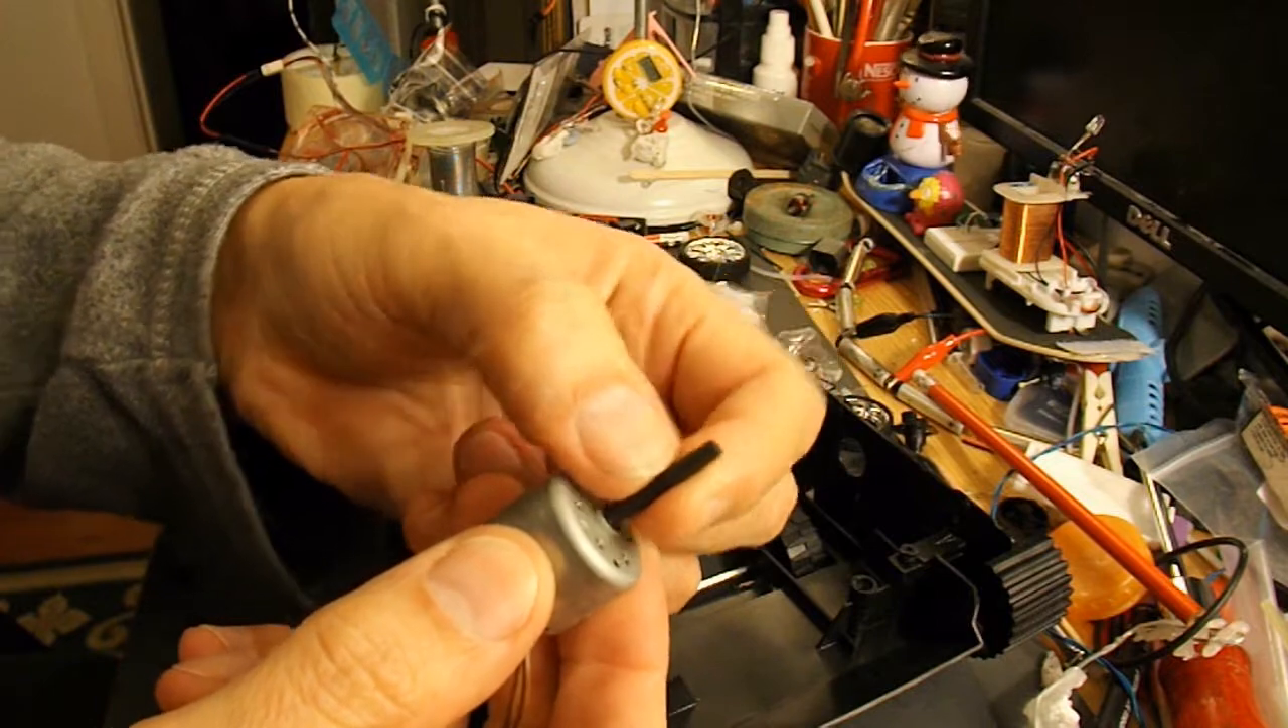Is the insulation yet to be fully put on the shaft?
No.